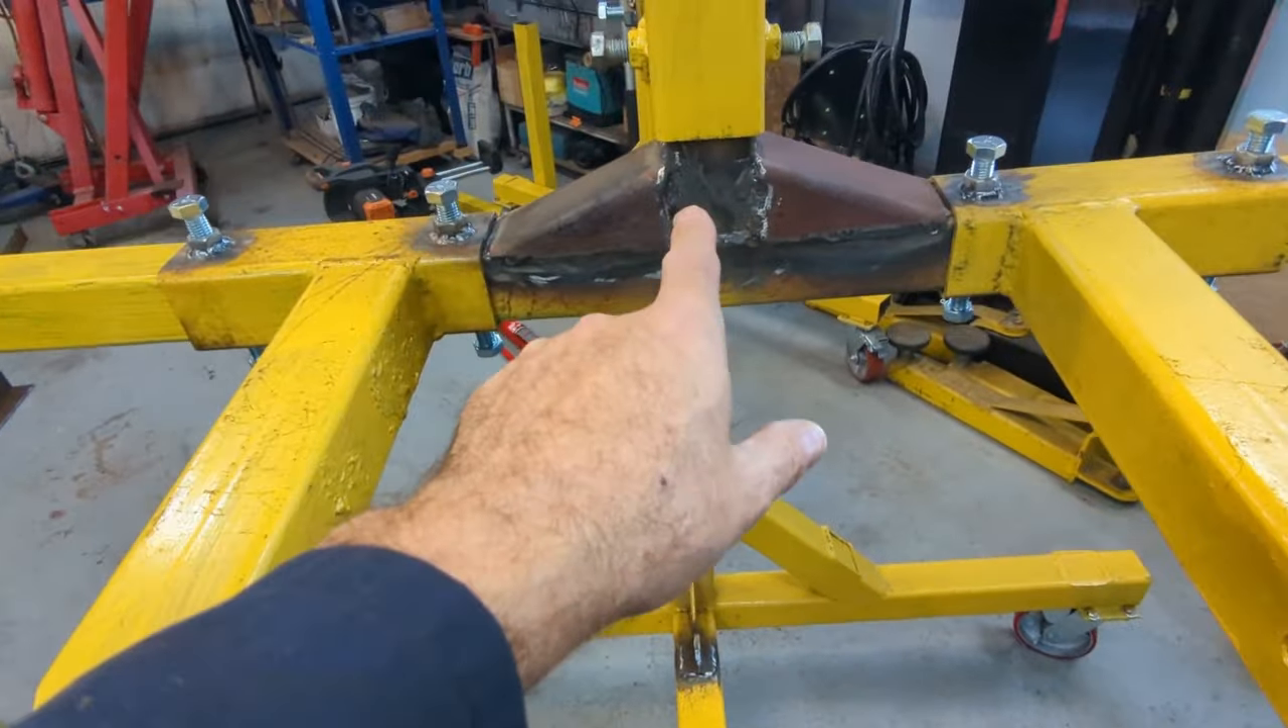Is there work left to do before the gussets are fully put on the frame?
No.